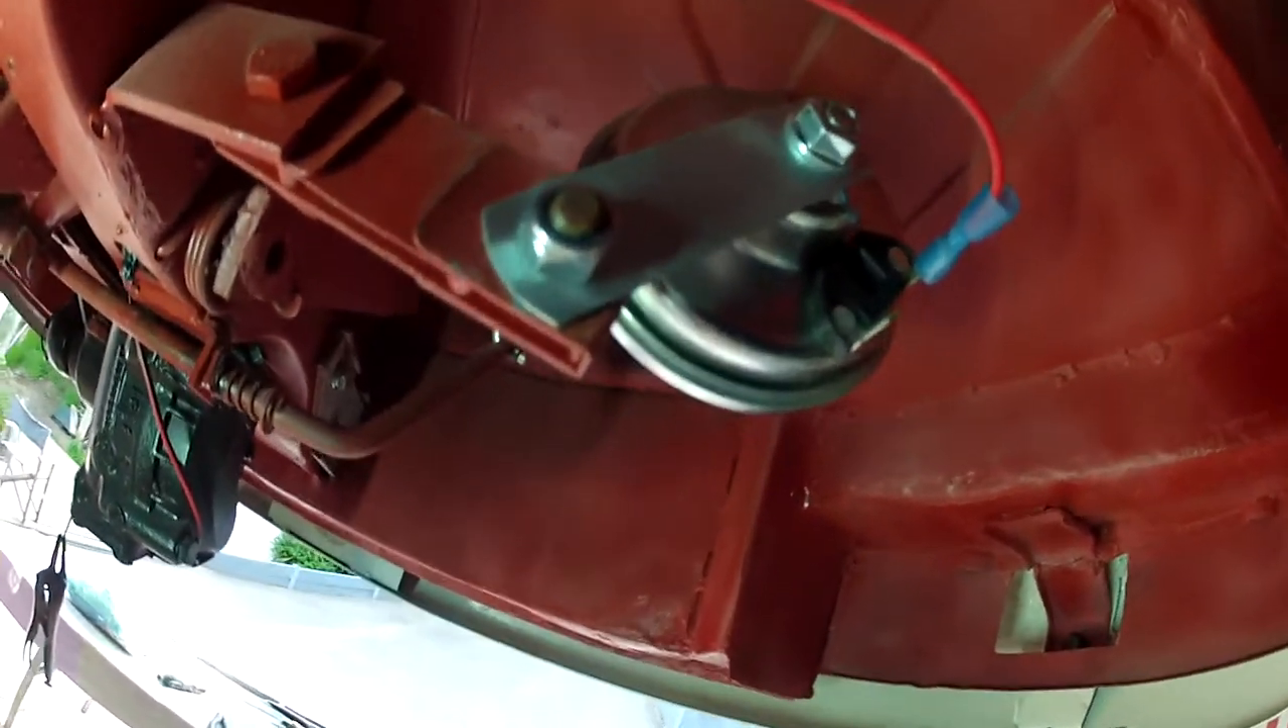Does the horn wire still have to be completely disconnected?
Yes.